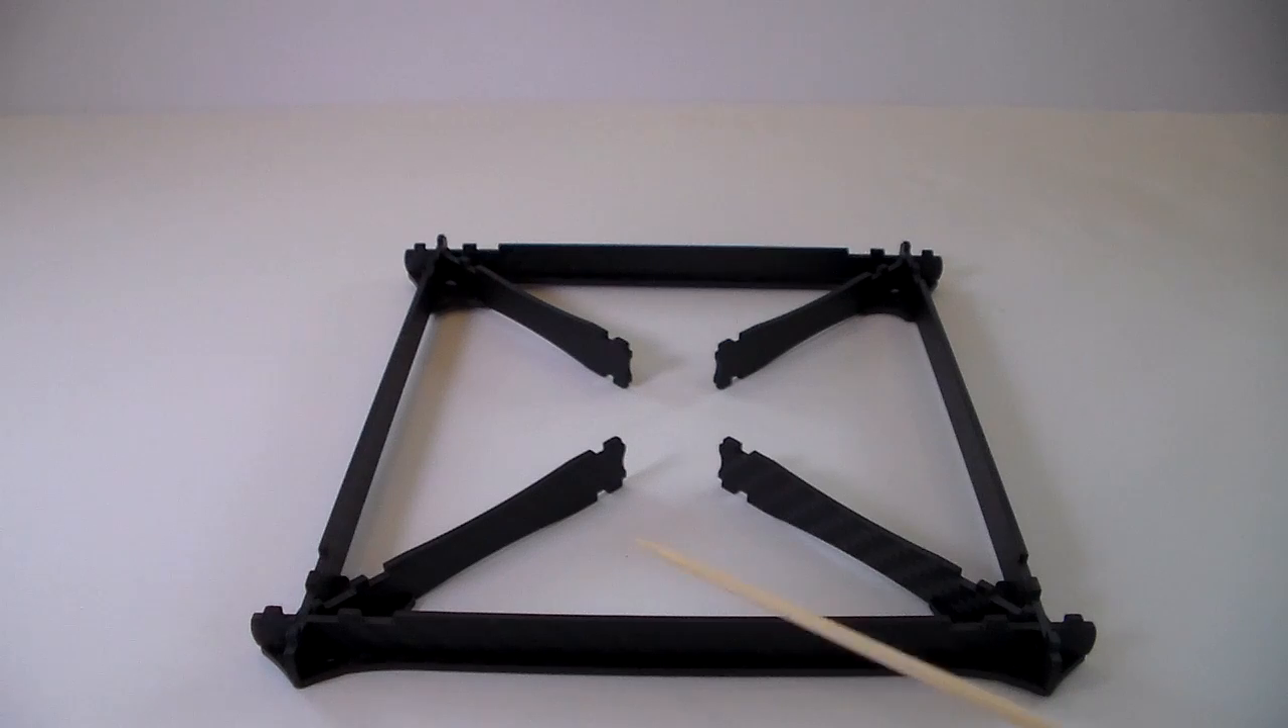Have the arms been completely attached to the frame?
Yes.